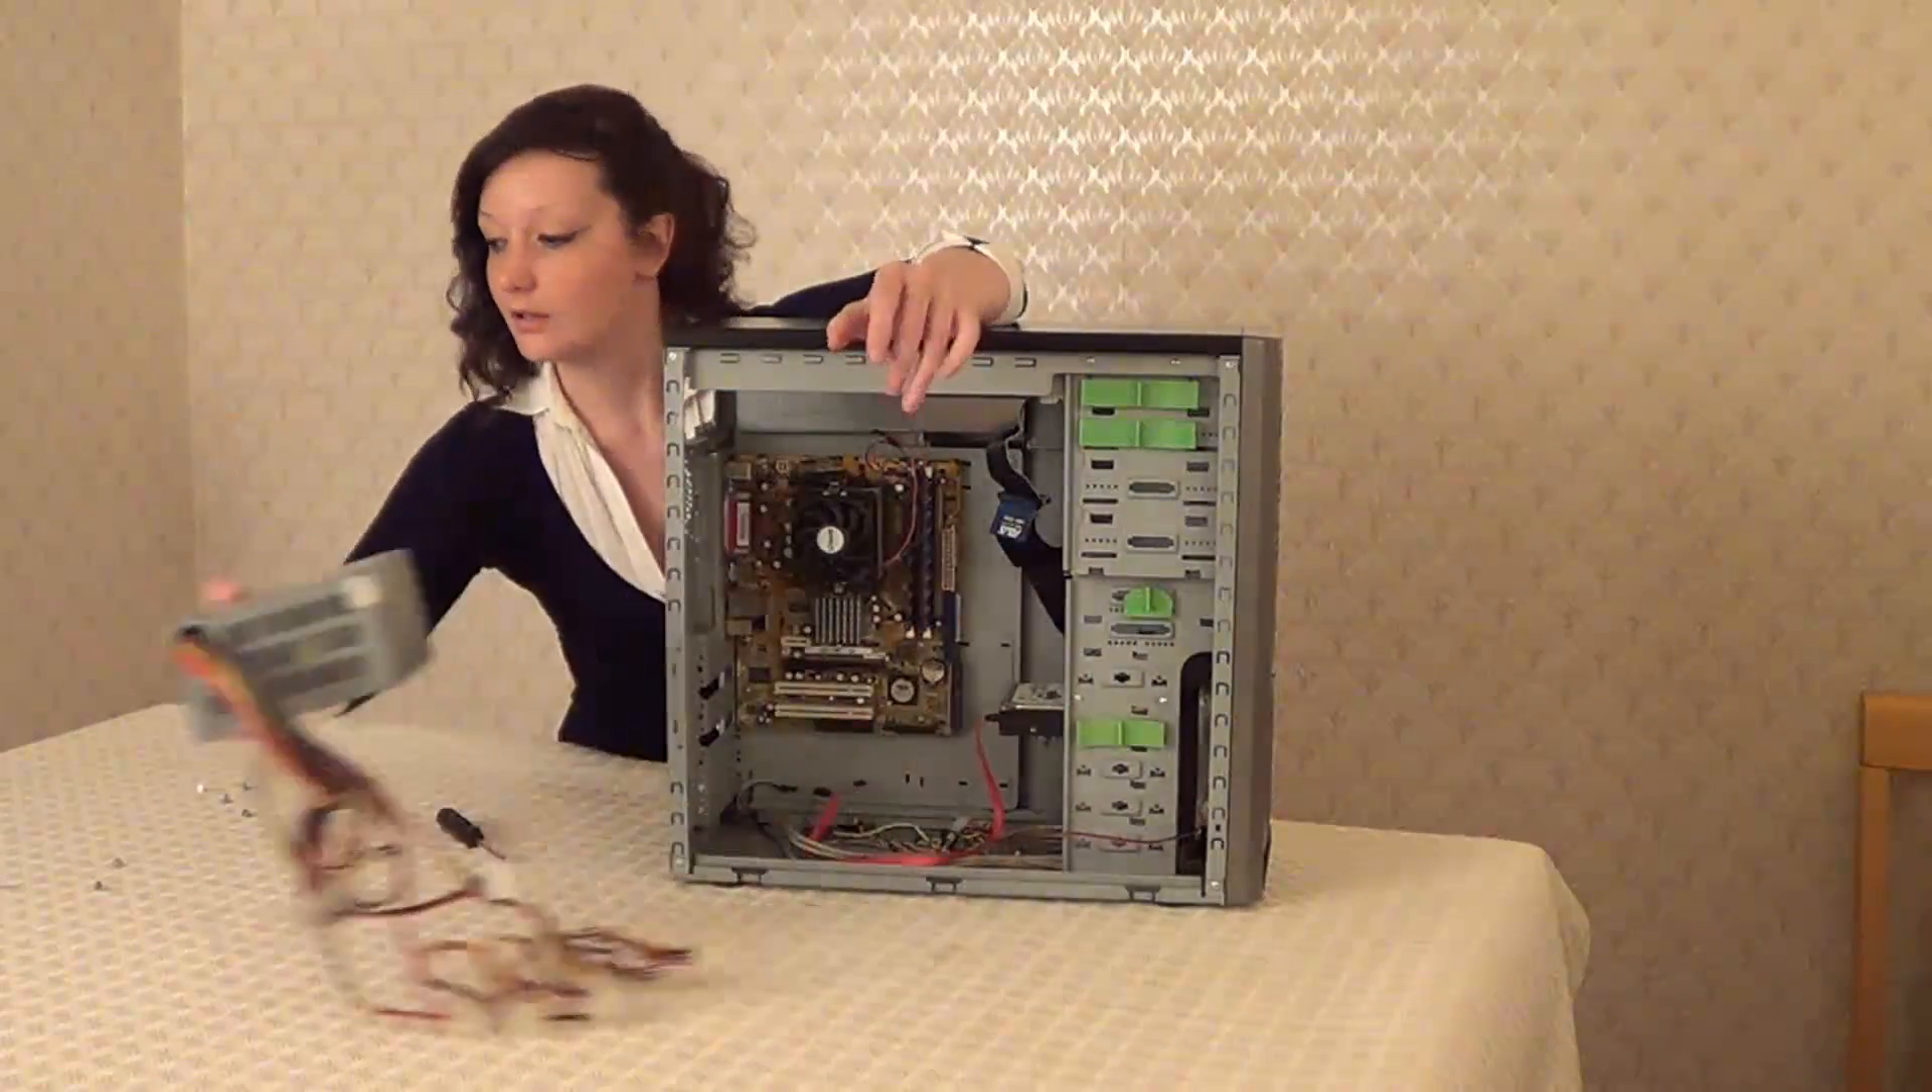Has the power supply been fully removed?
Yes.